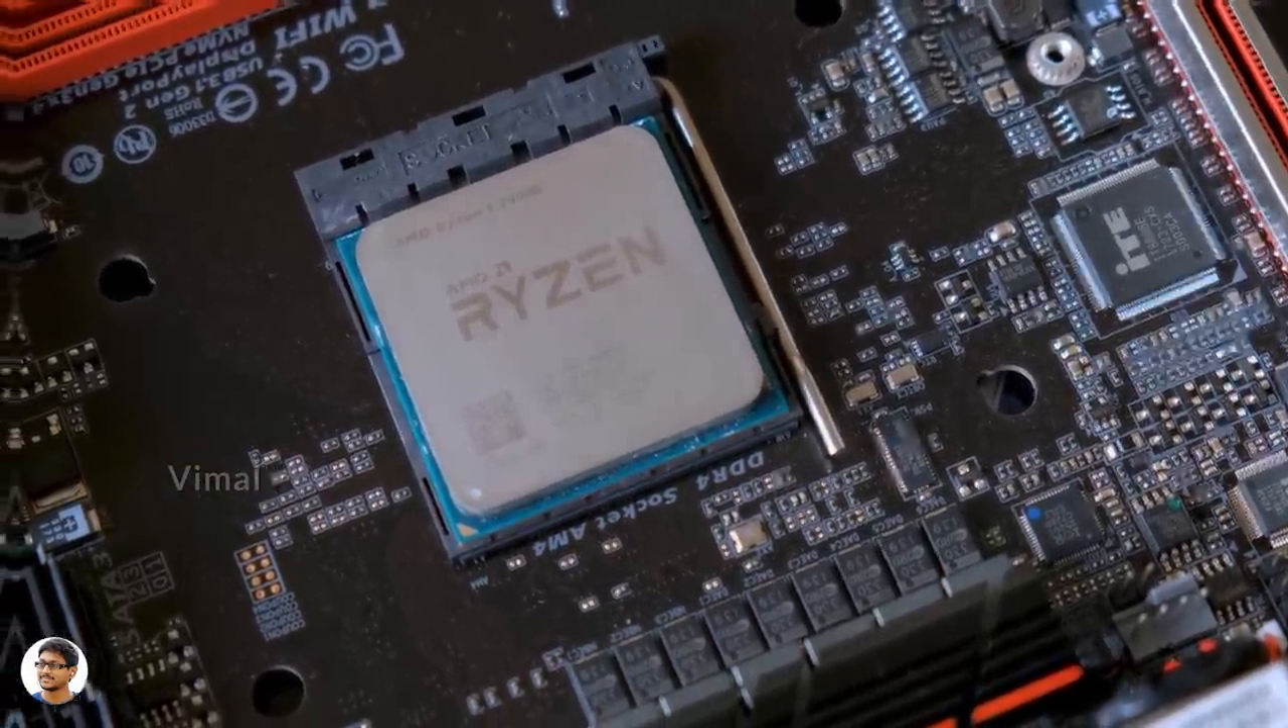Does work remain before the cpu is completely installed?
No.